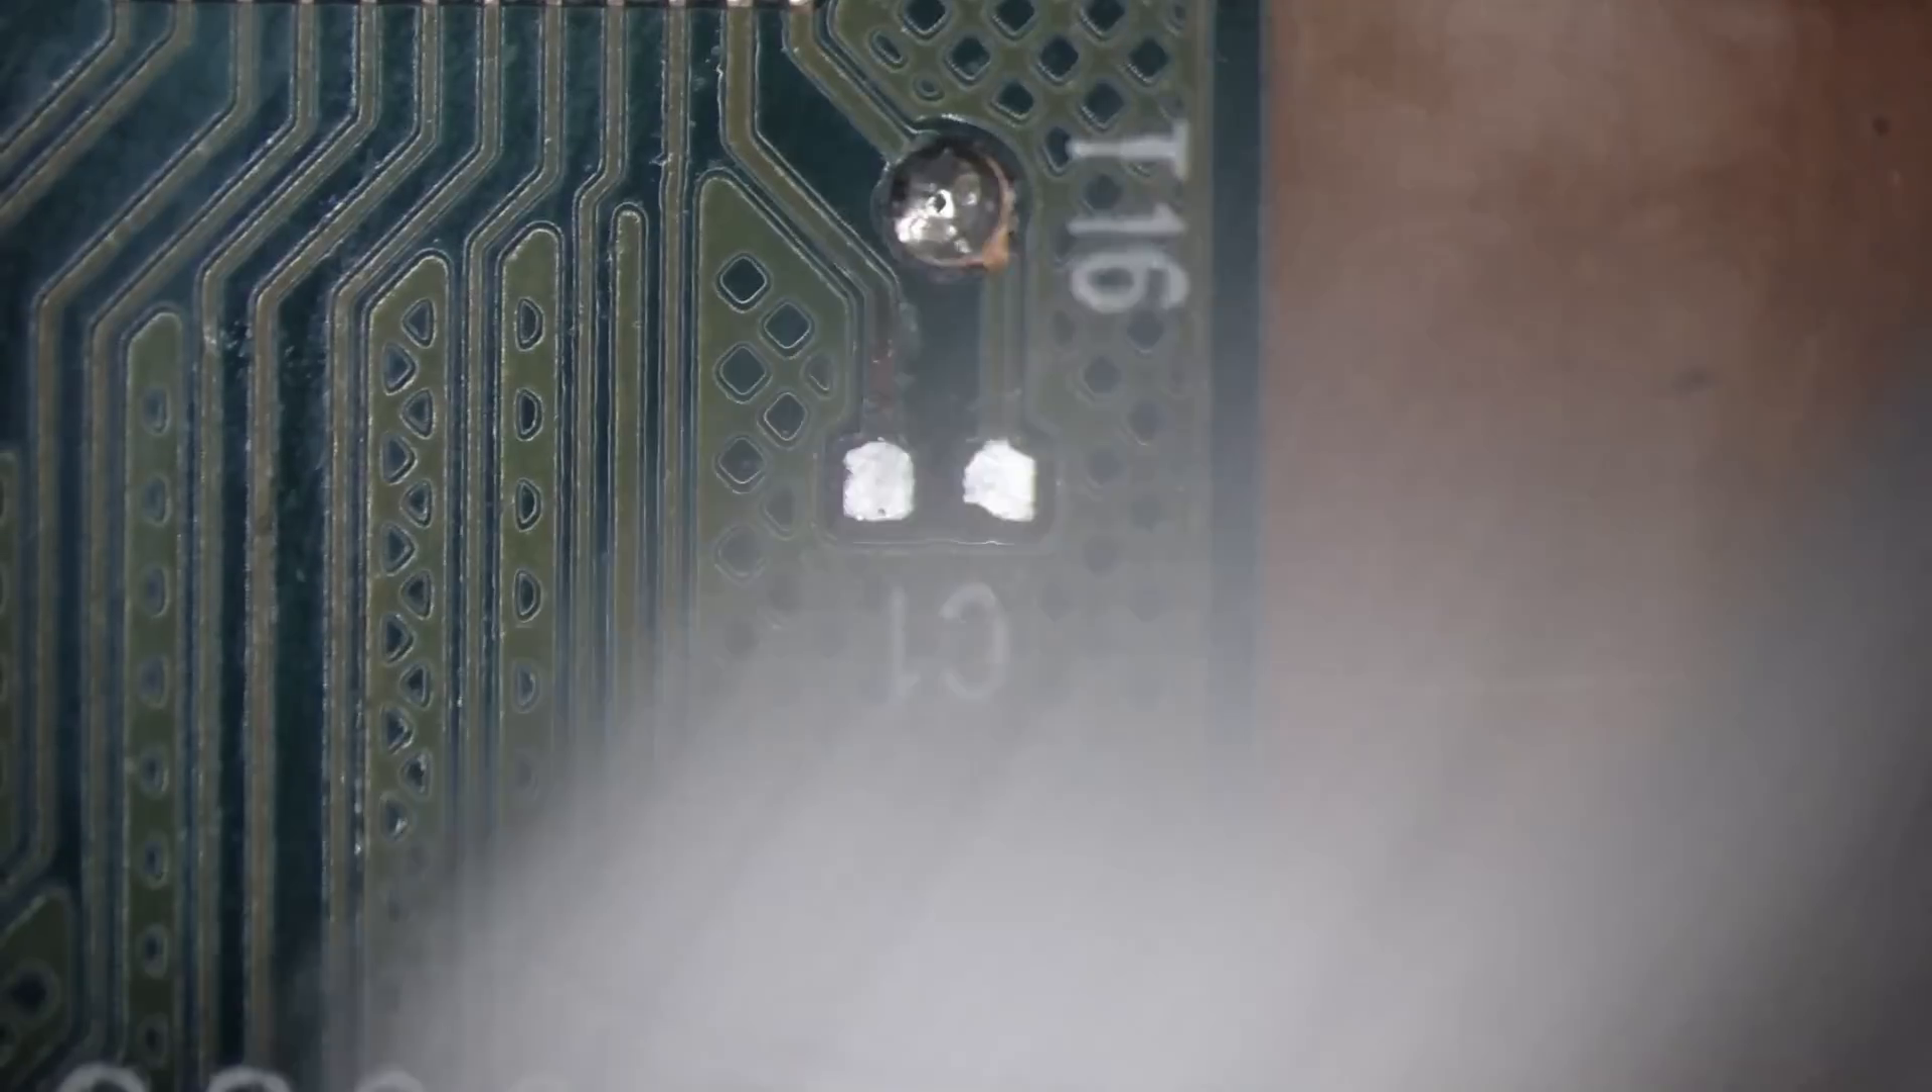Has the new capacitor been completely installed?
No.